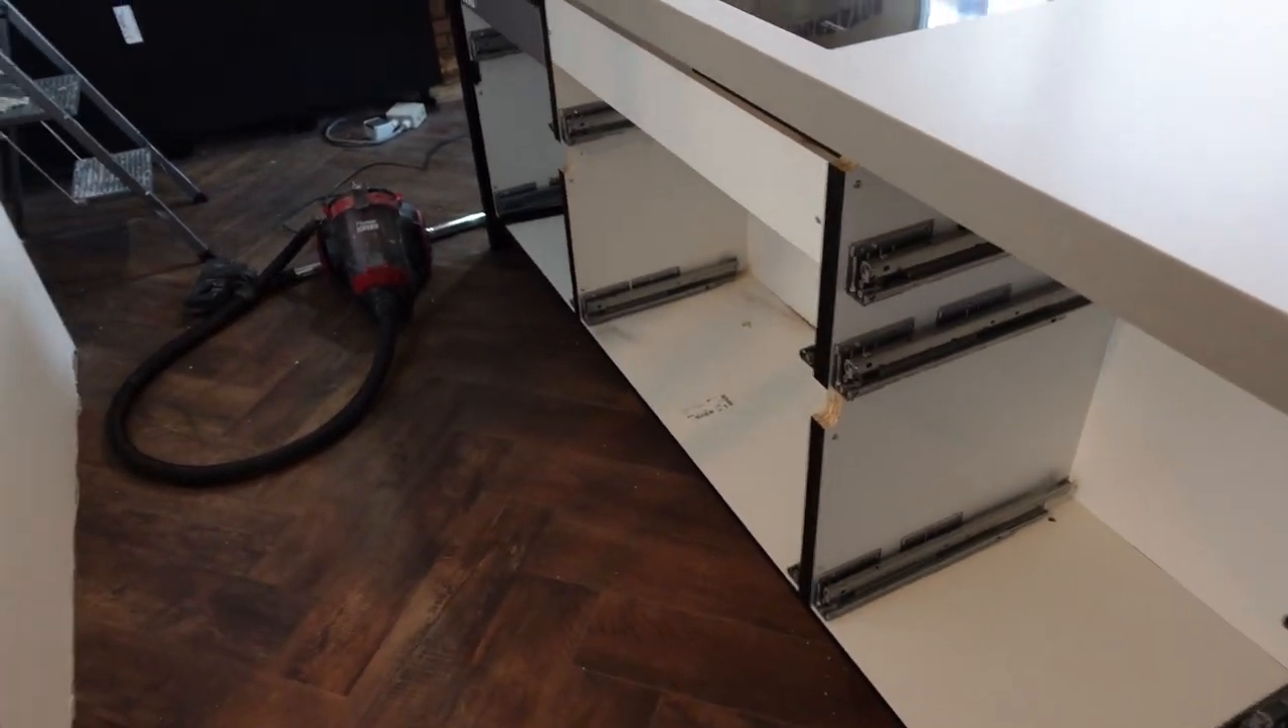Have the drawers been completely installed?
No.